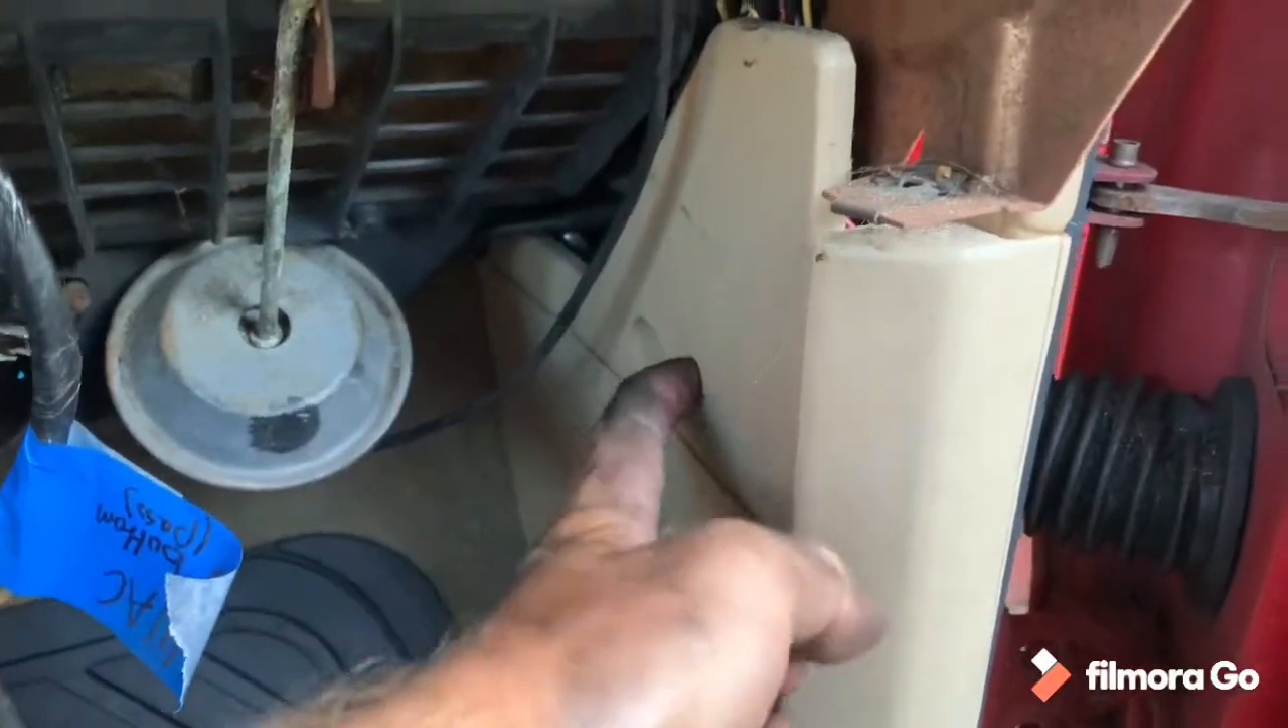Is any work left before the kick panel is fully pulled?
Yes.